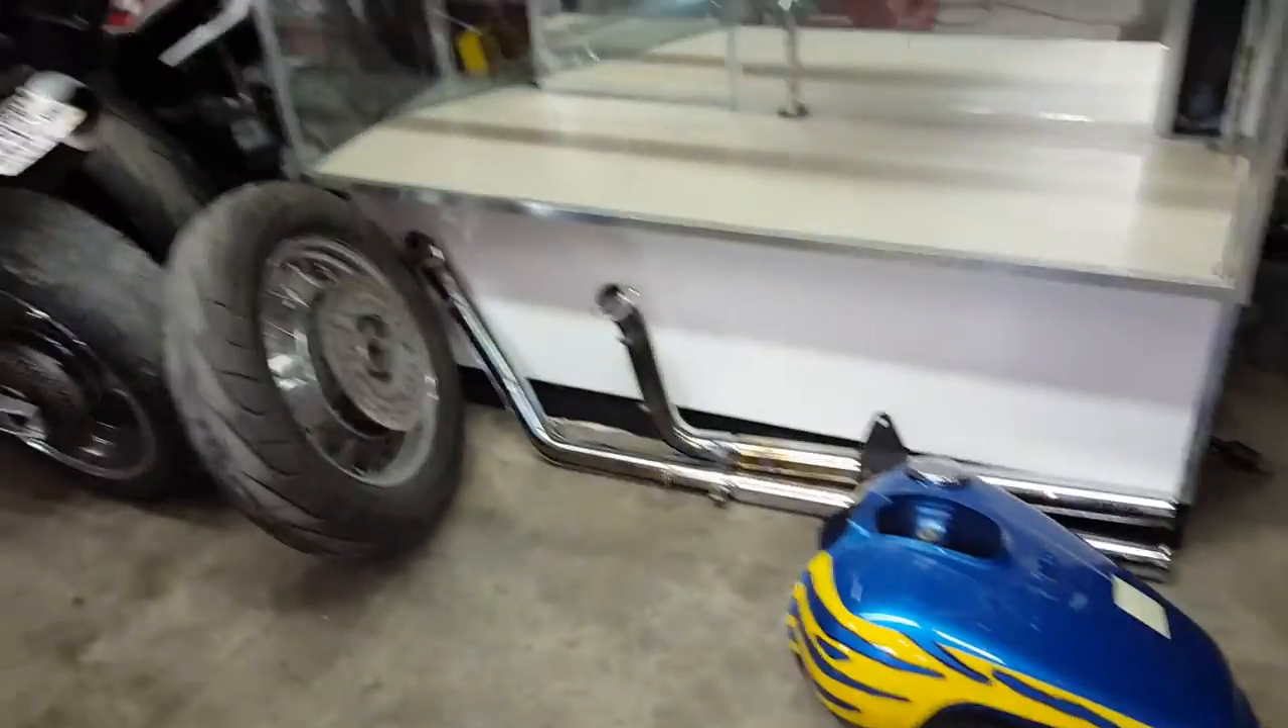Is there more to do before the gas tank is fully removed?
No.